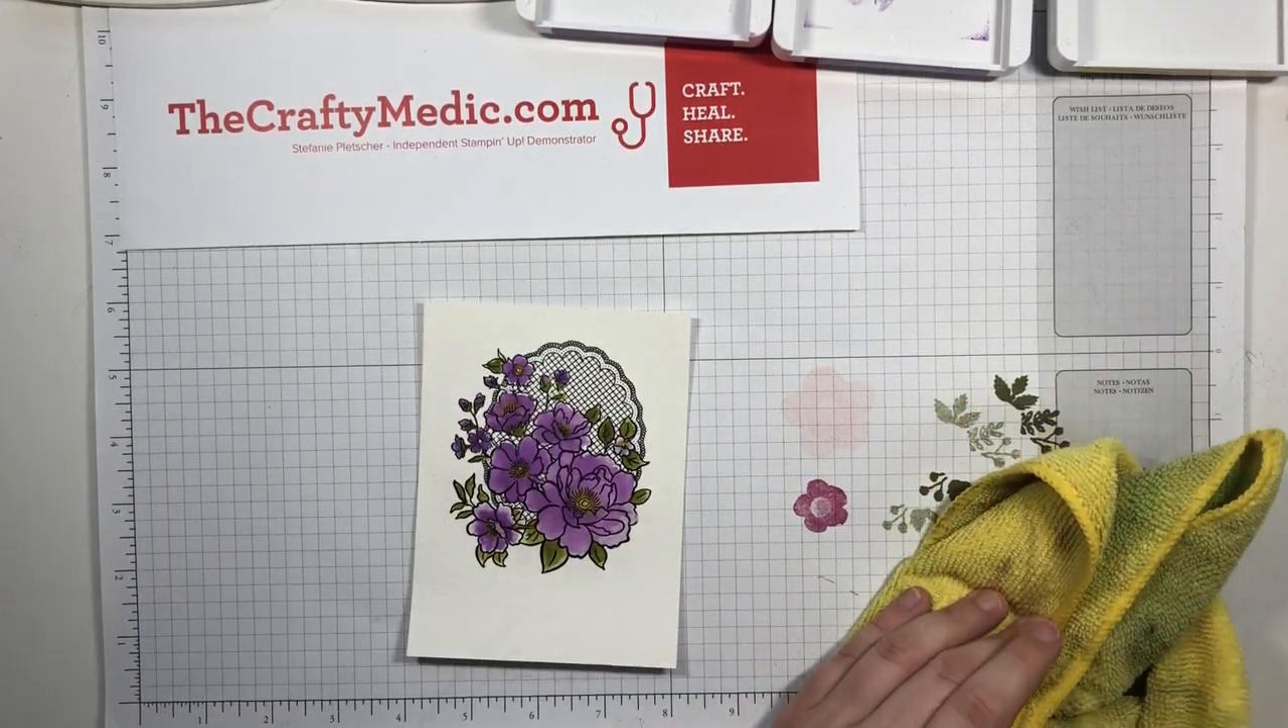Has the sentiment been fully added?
No.